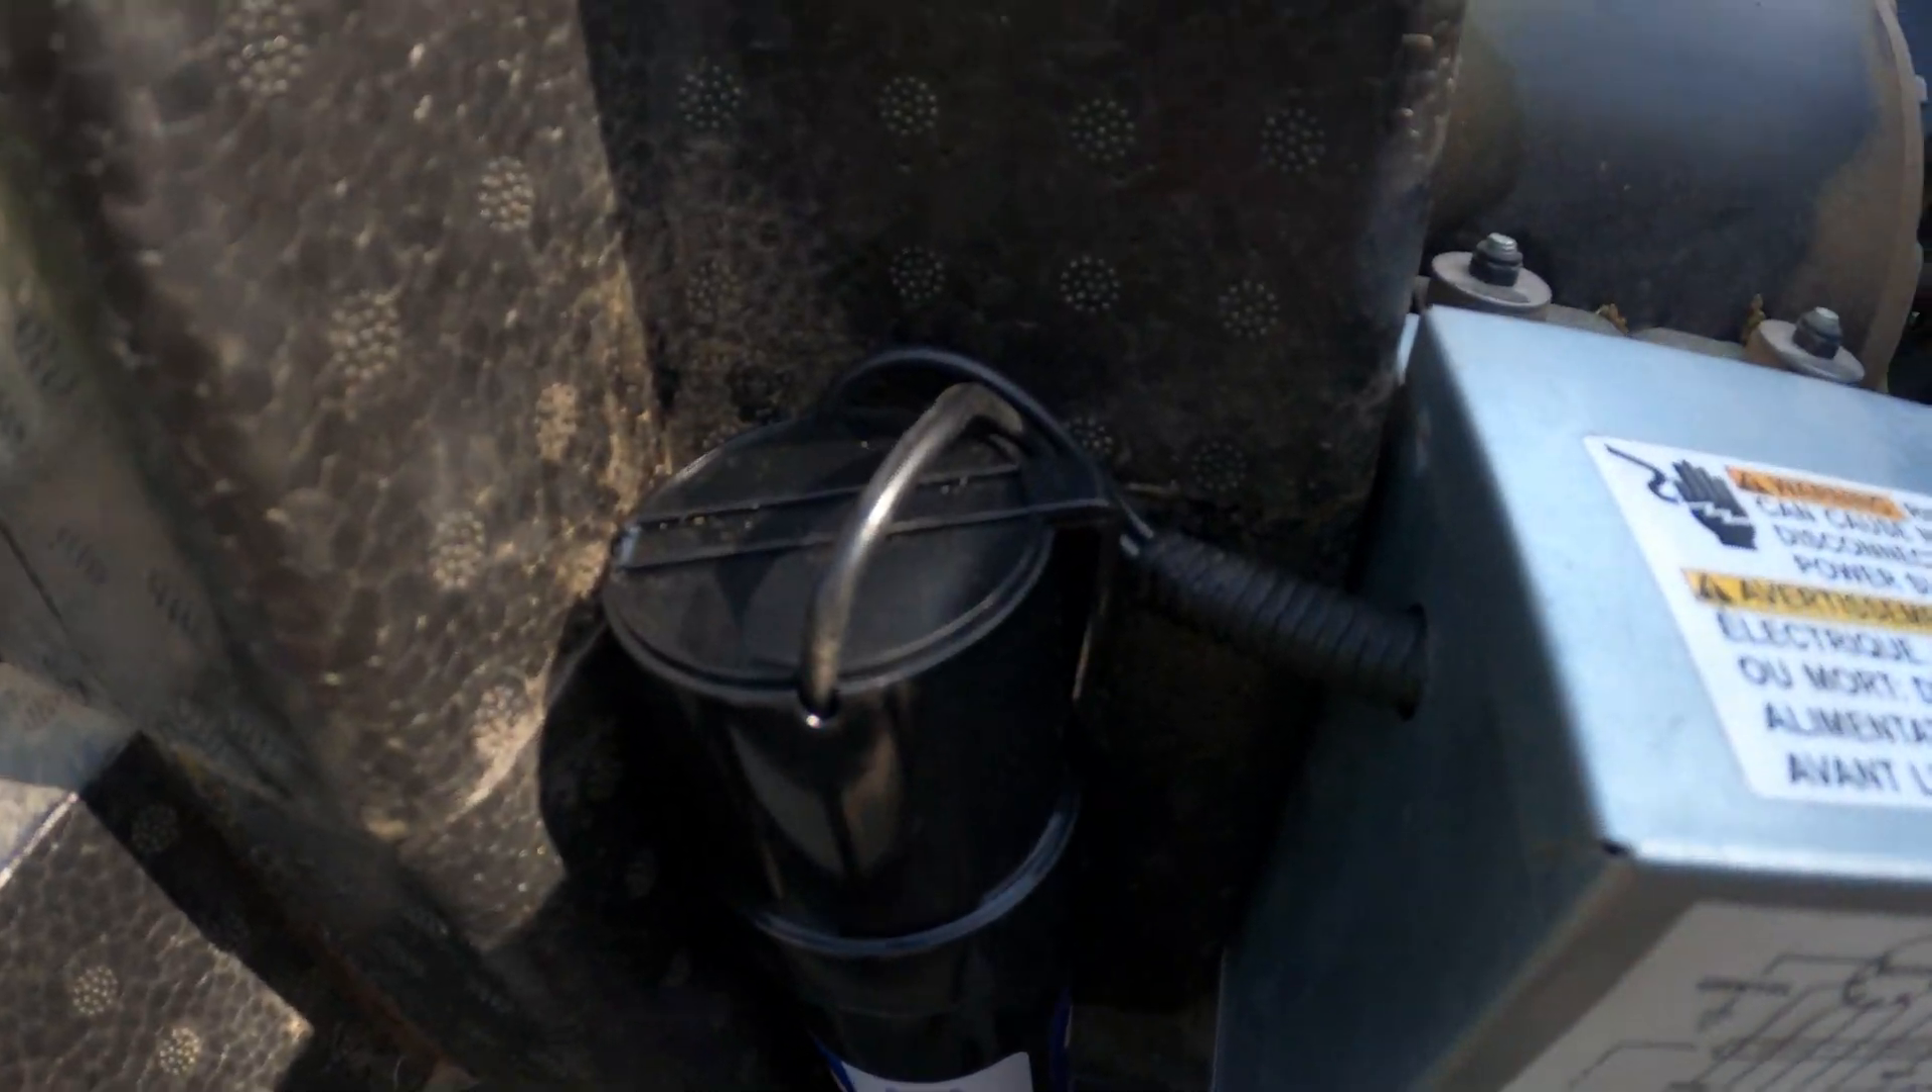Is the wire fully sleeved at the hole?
Yes.